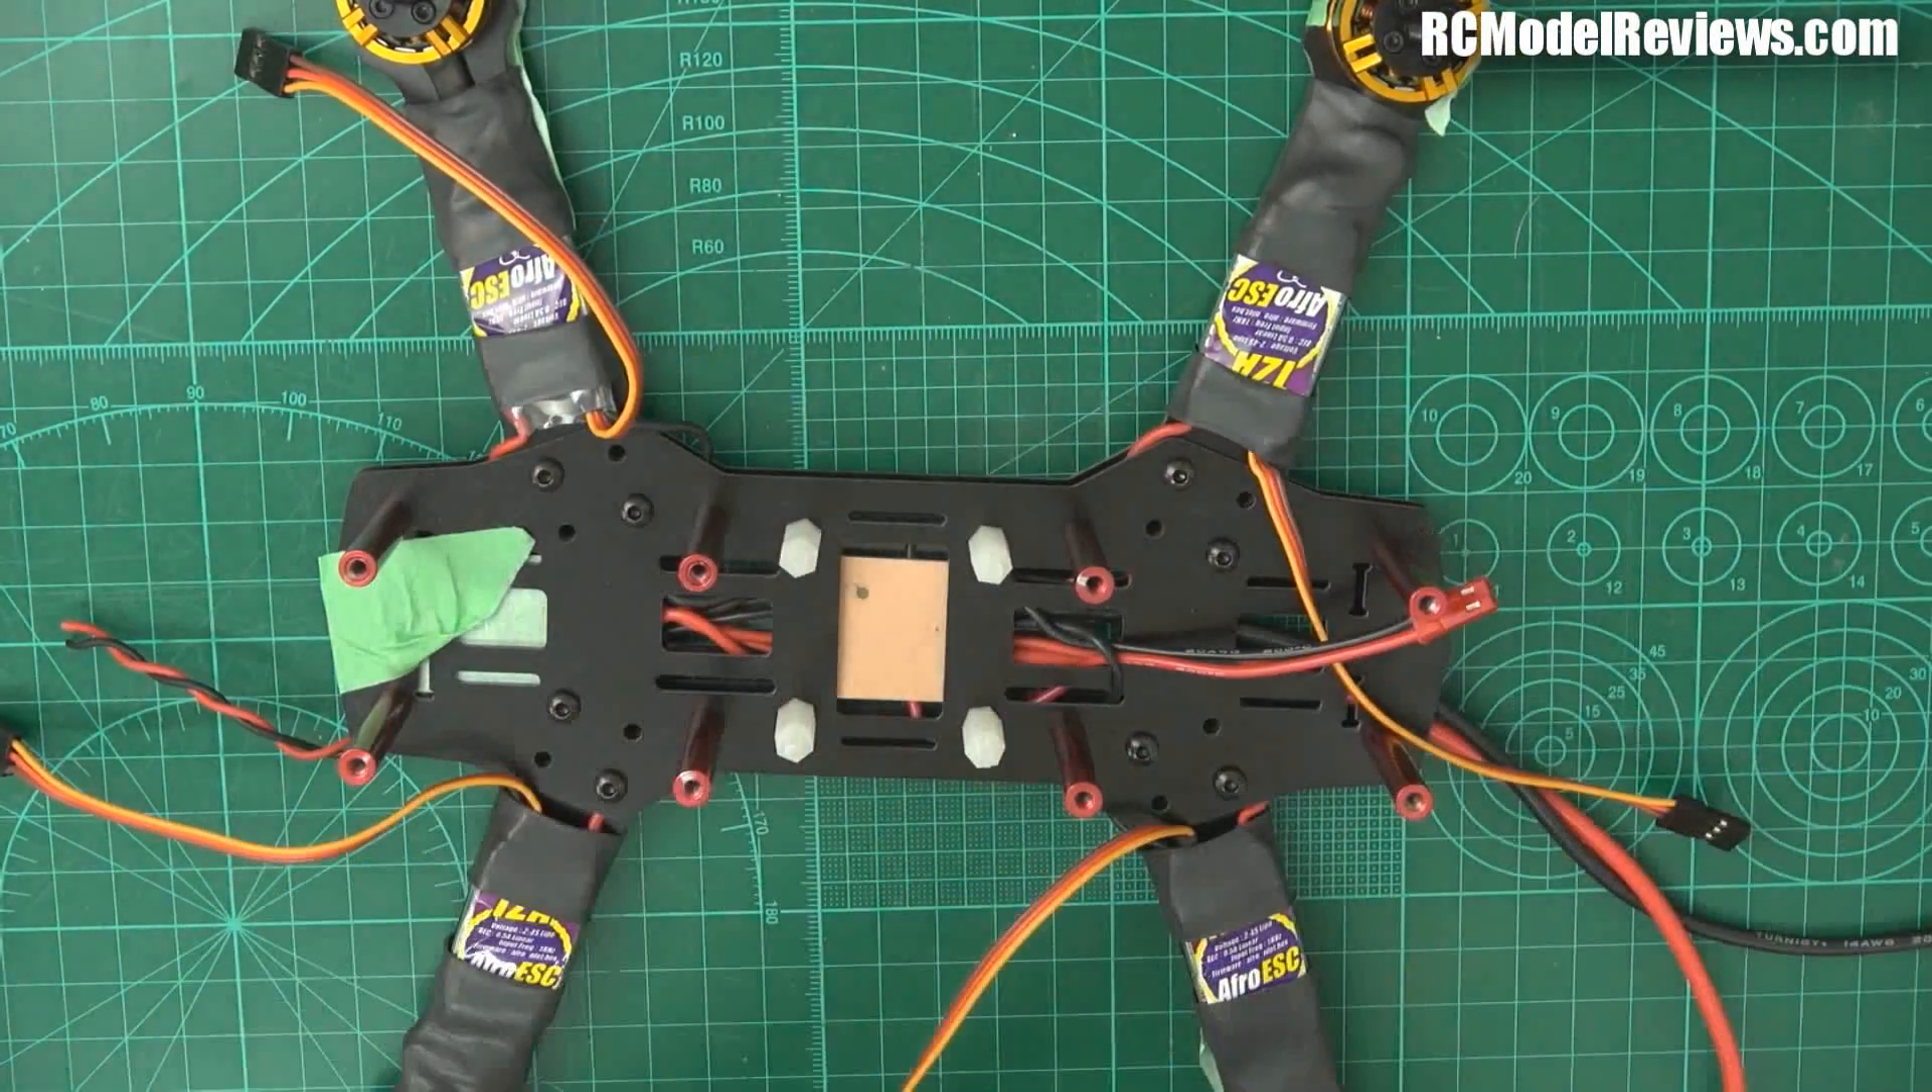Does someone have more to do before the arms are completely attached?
No.